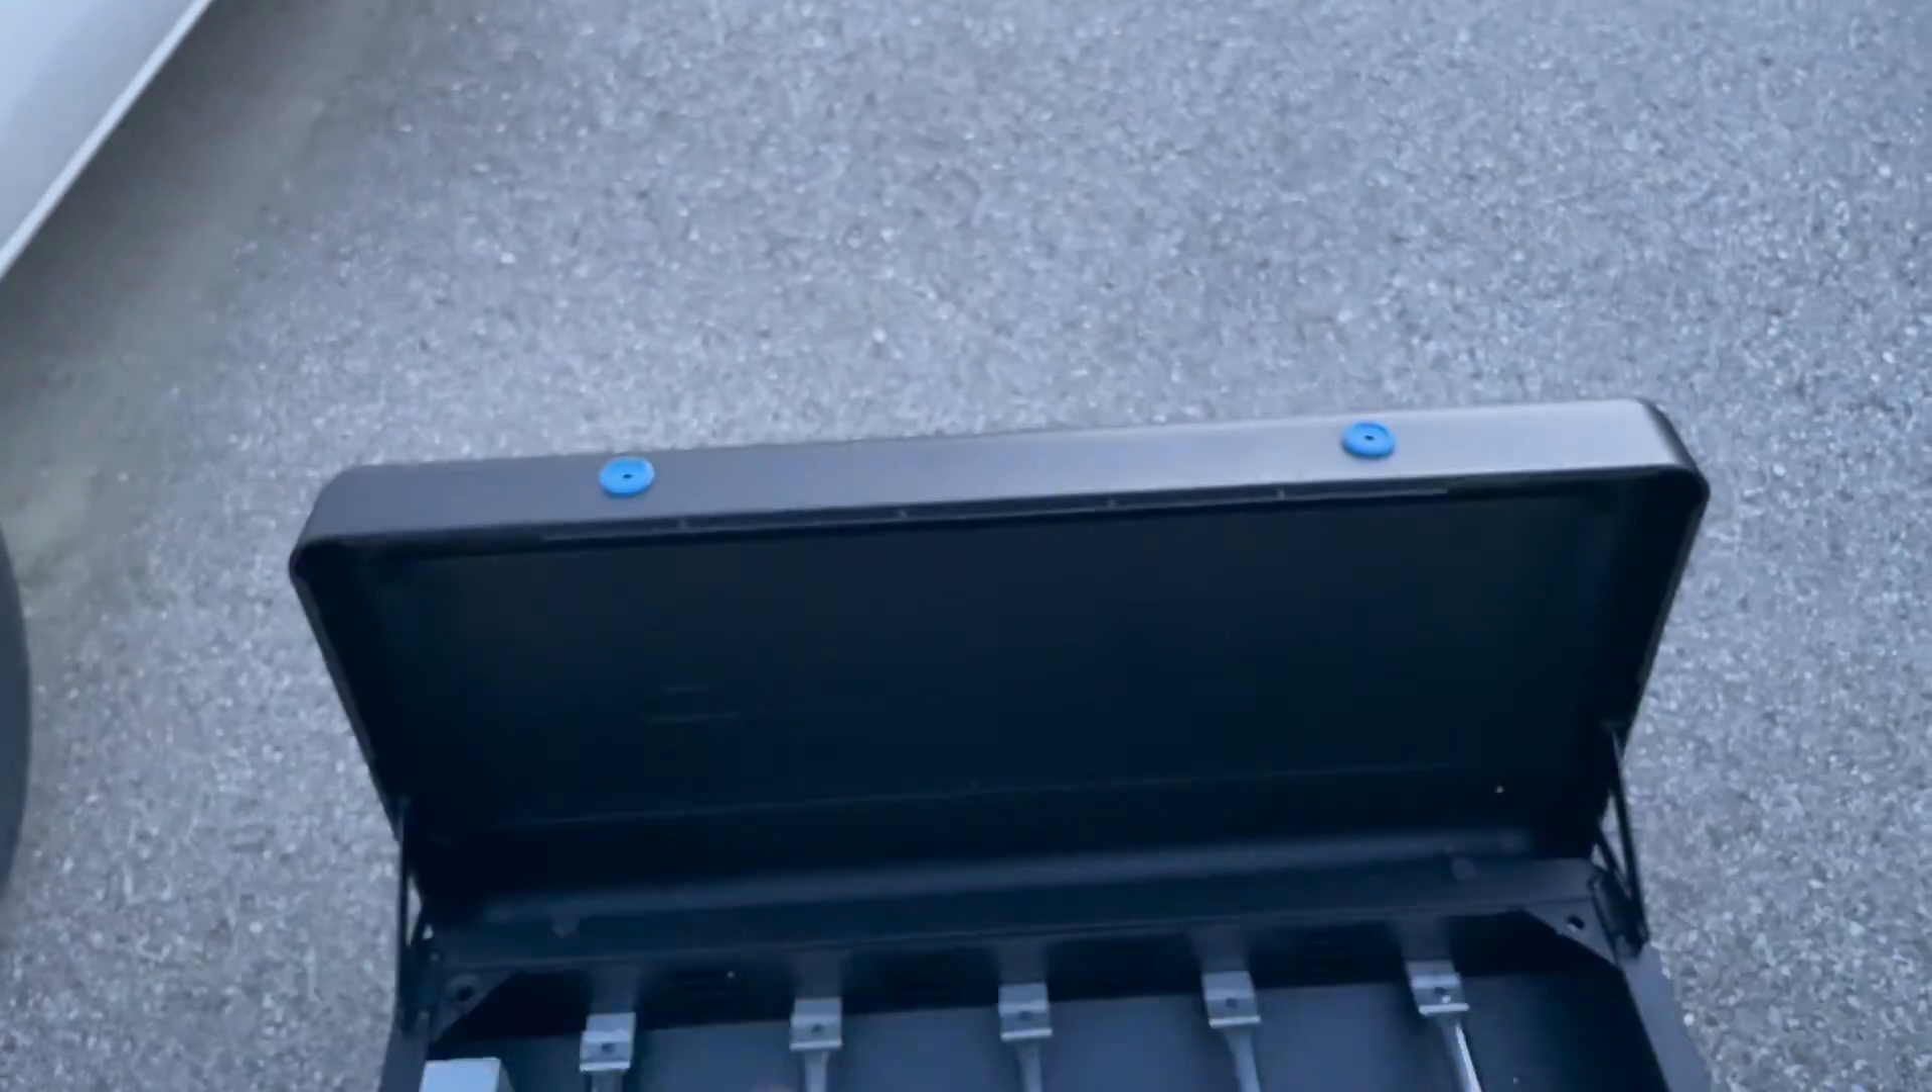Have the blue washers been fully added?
Yes.